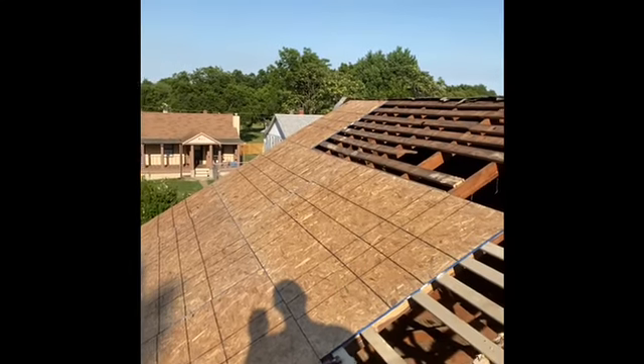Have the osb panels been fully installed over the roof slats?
No.